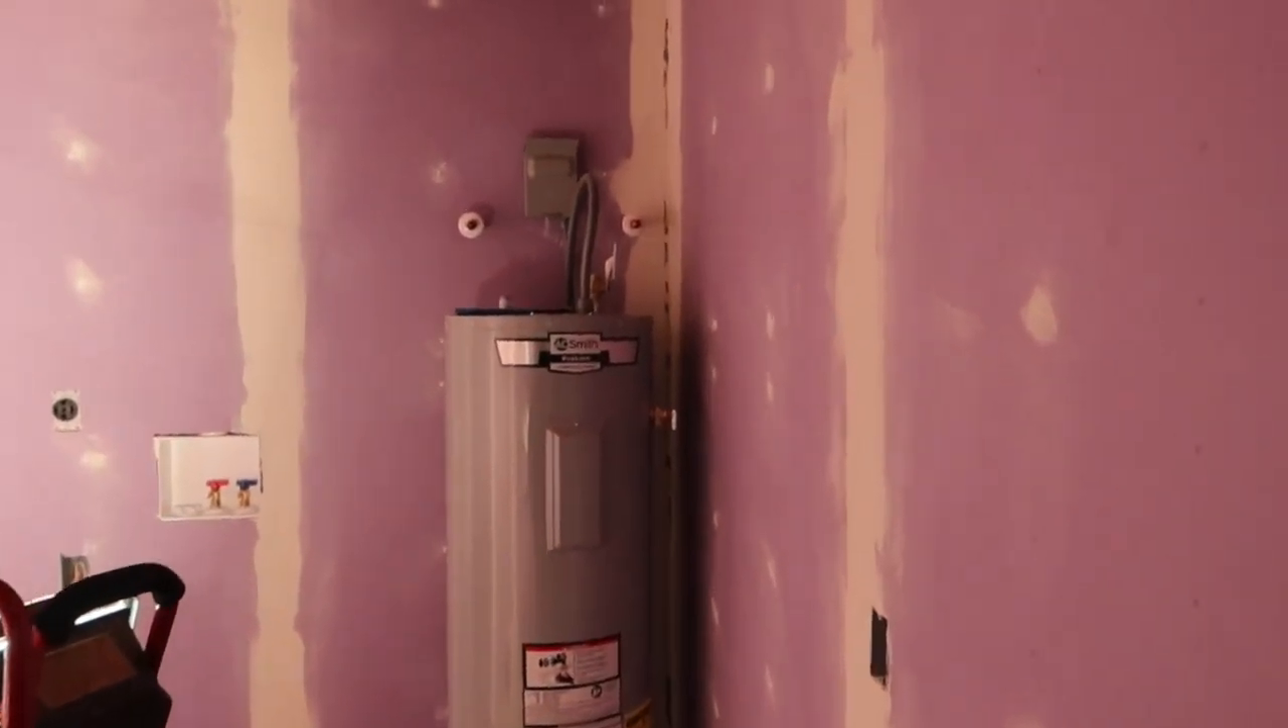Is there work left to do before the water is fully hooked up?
Yes.